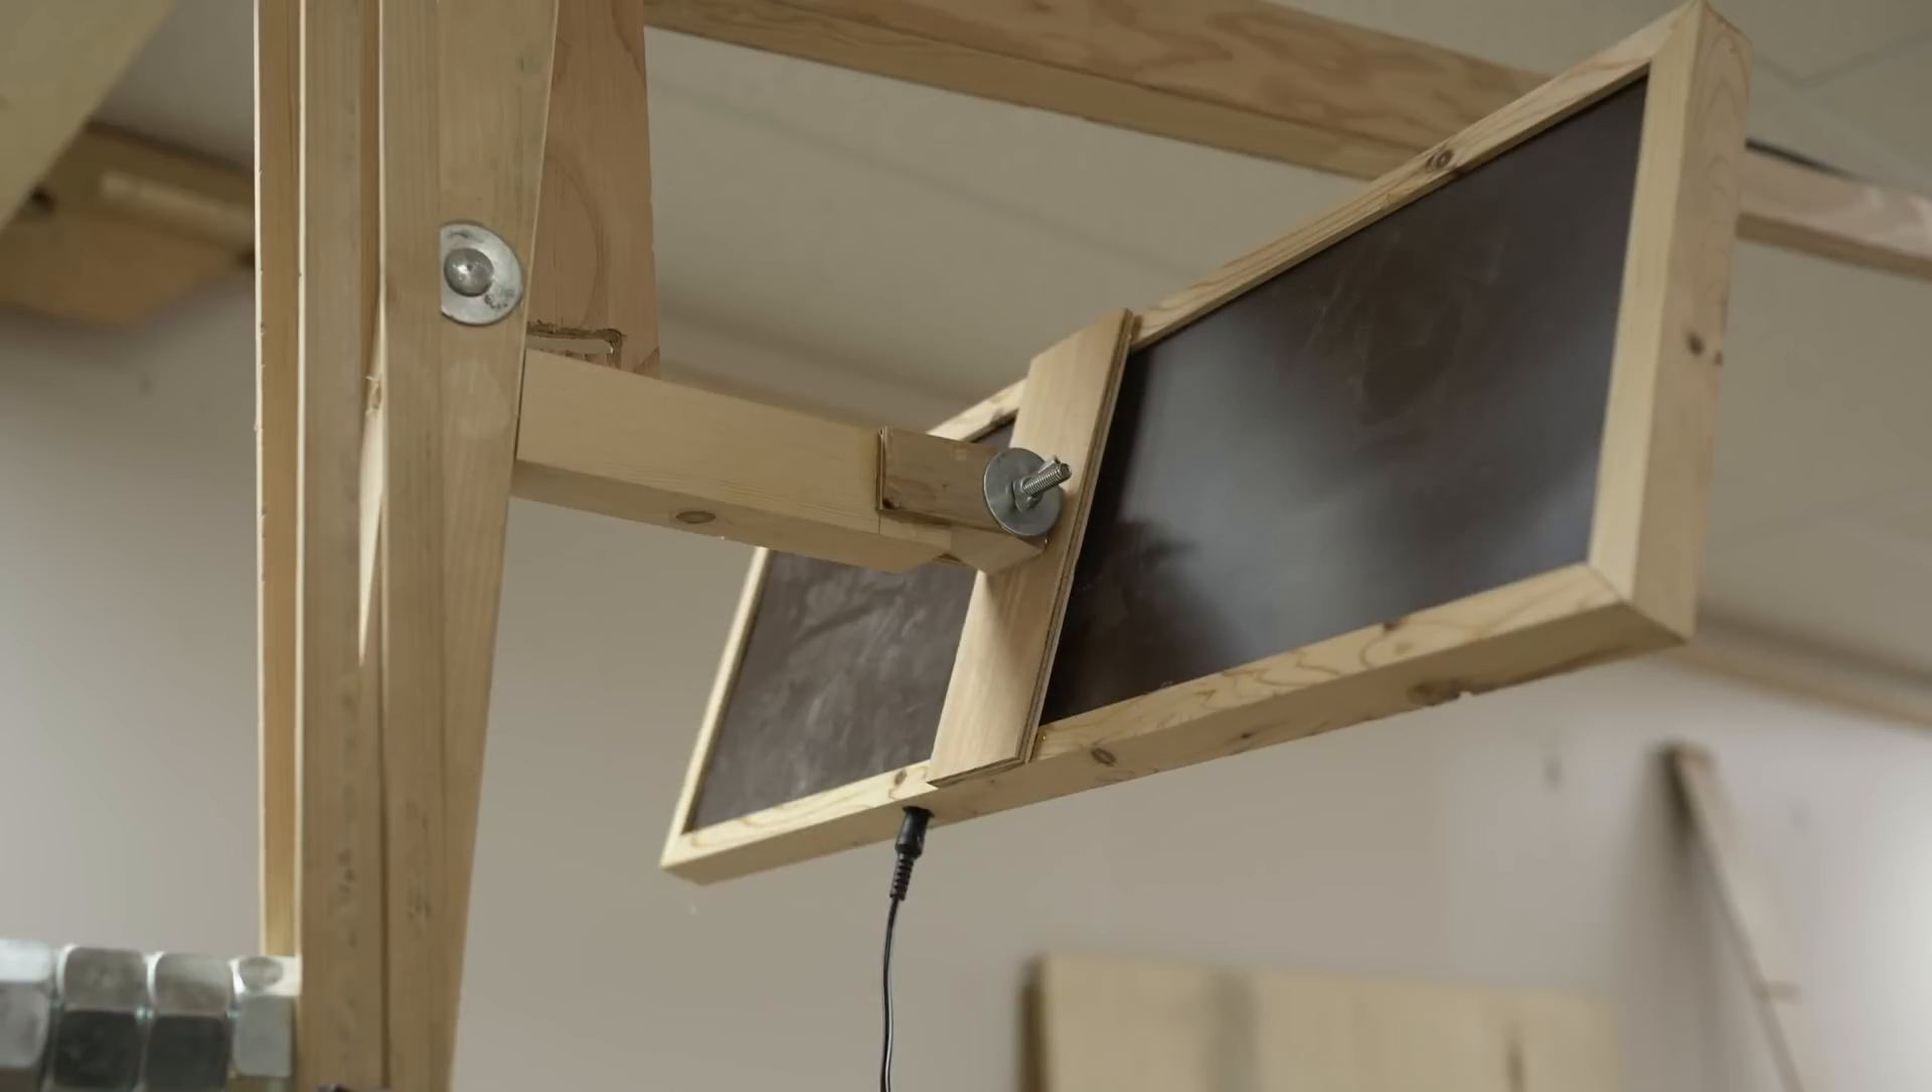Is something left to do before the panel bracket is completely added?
No.